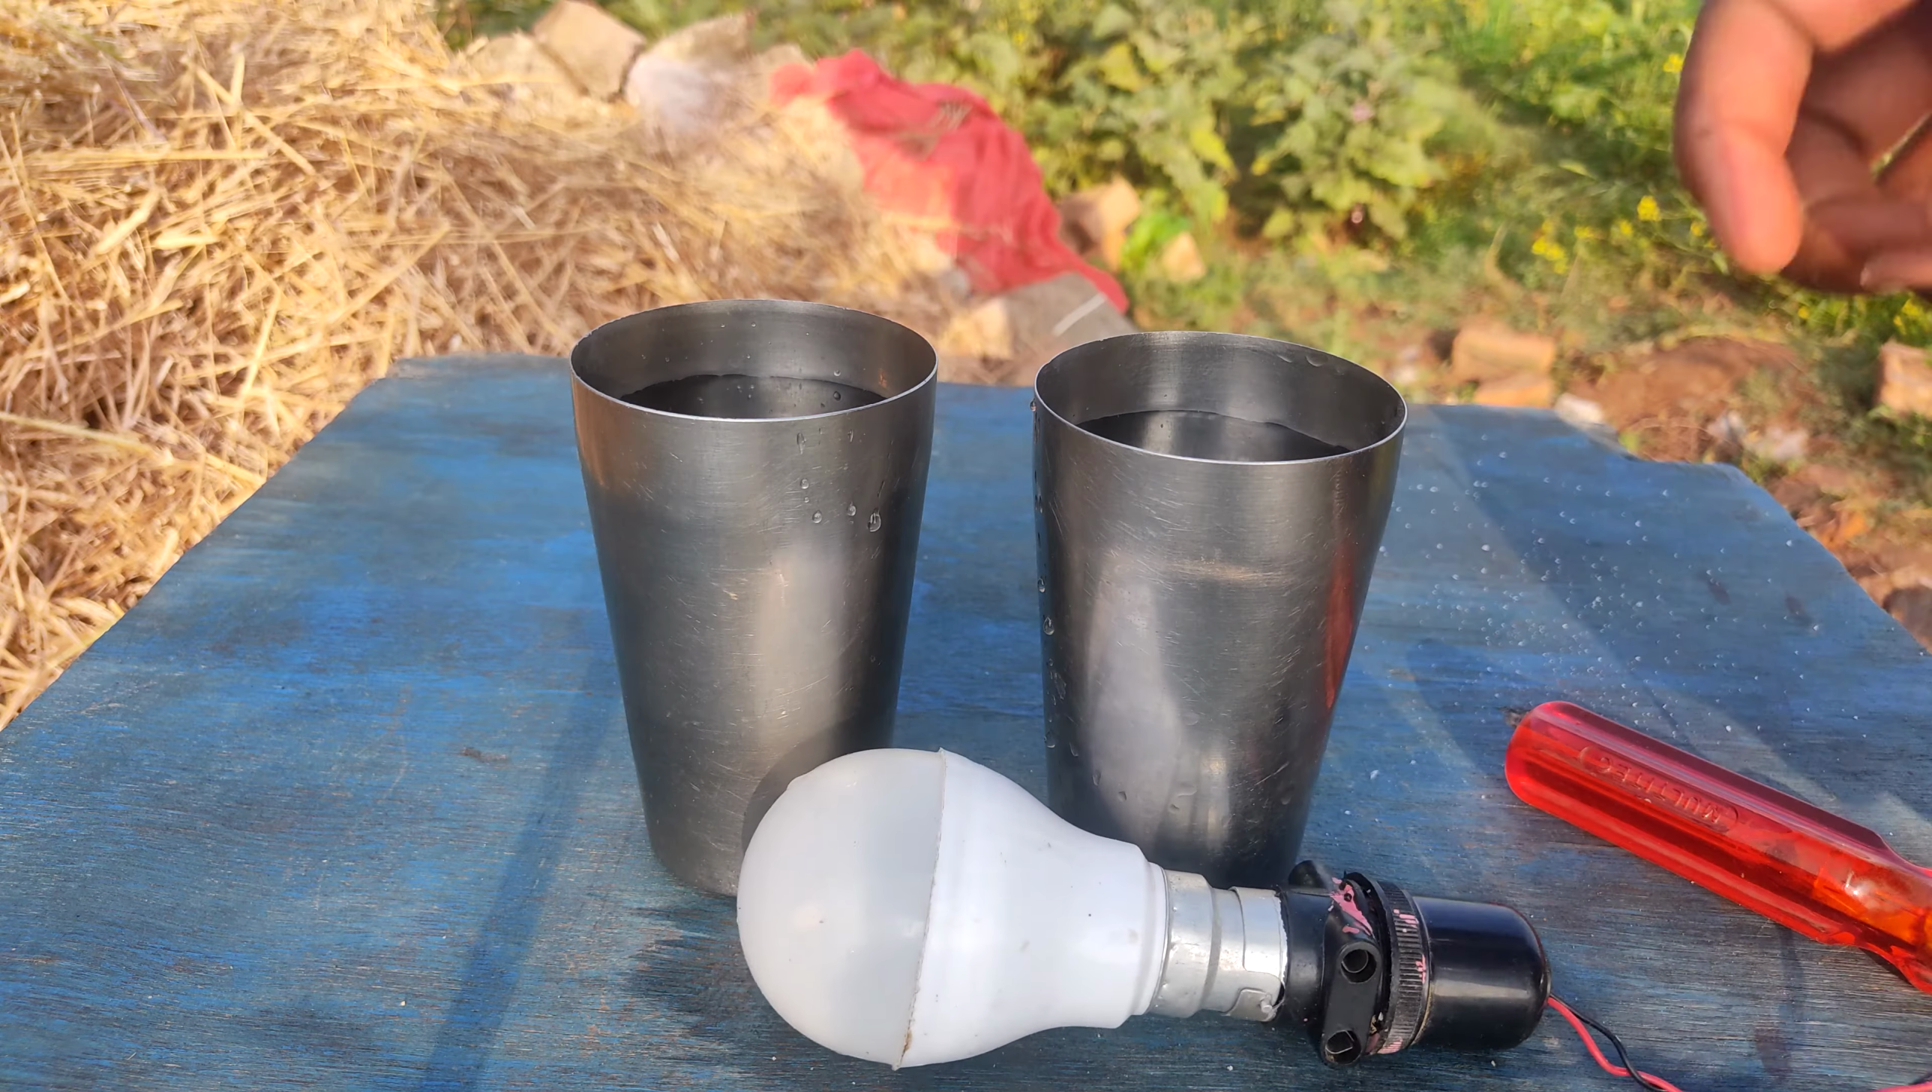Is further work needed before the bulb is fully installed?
No.